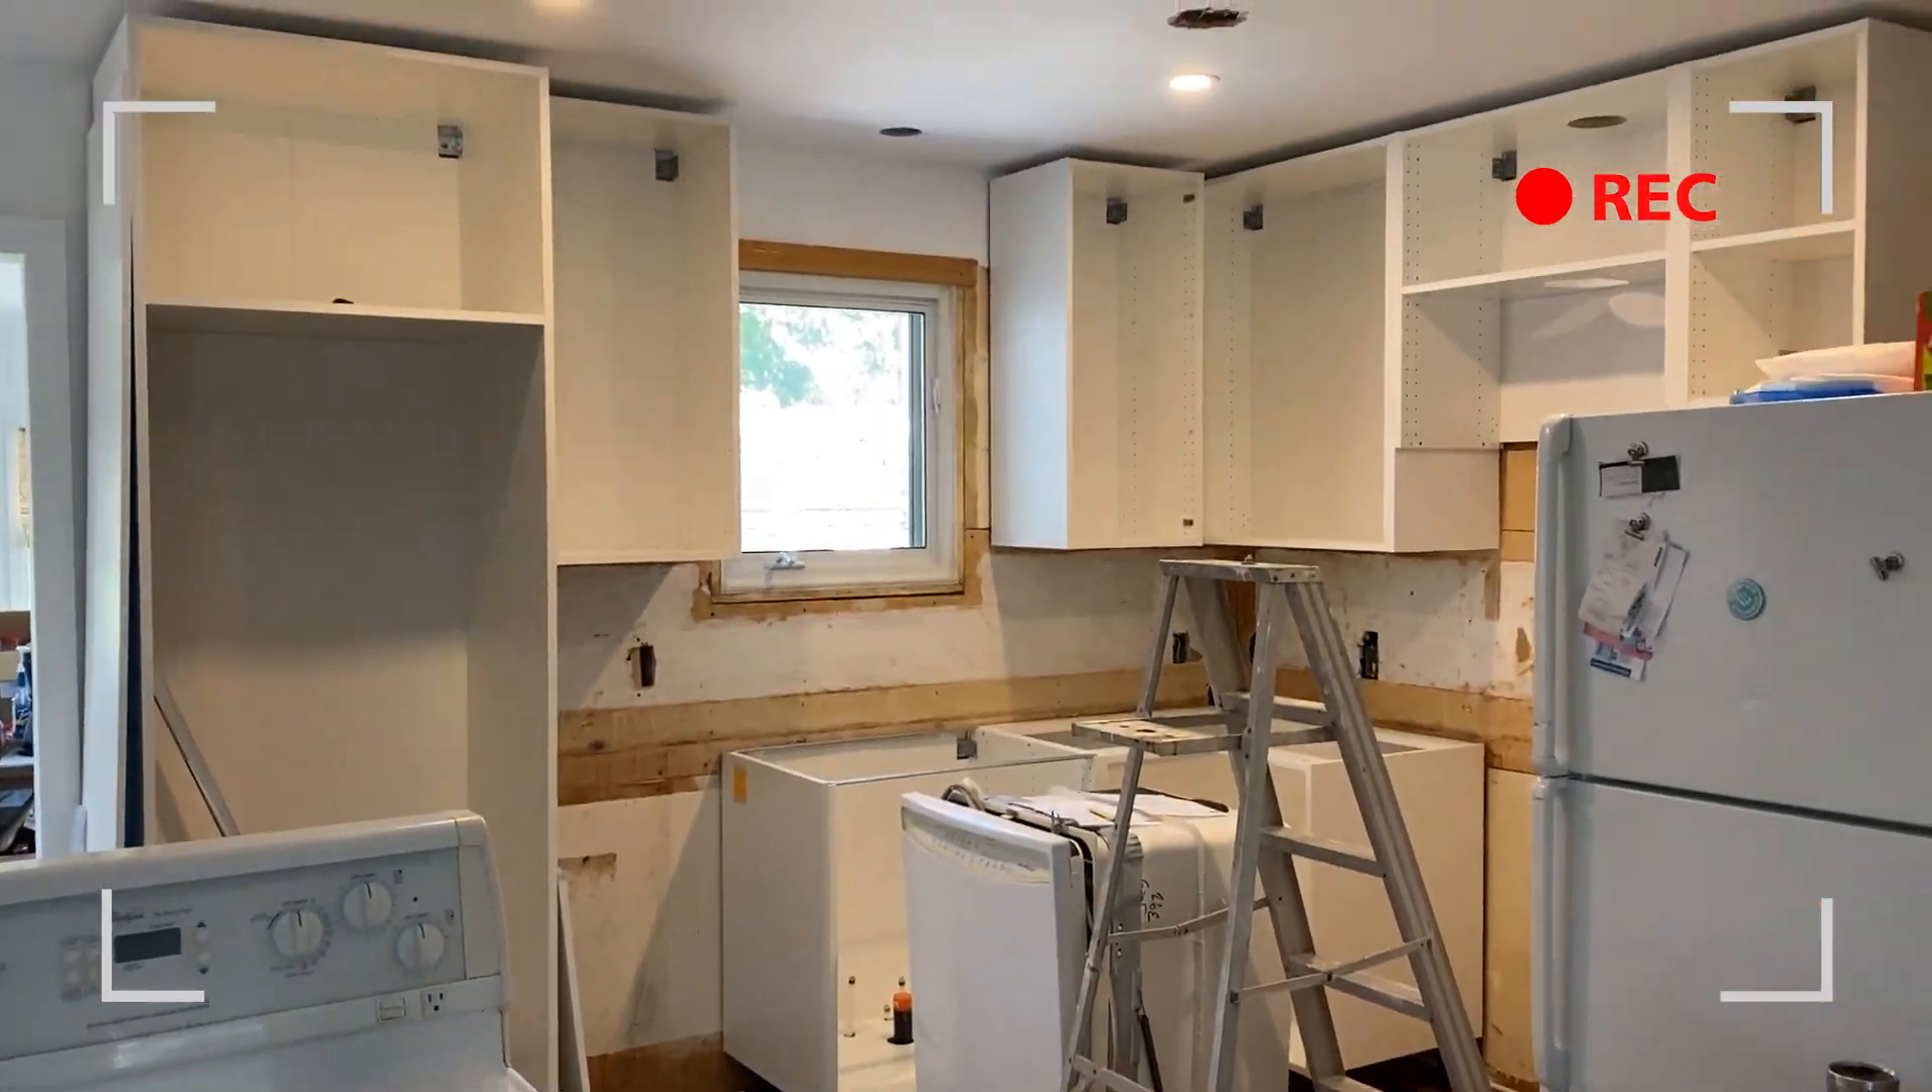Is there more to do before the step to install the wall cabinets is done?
No.